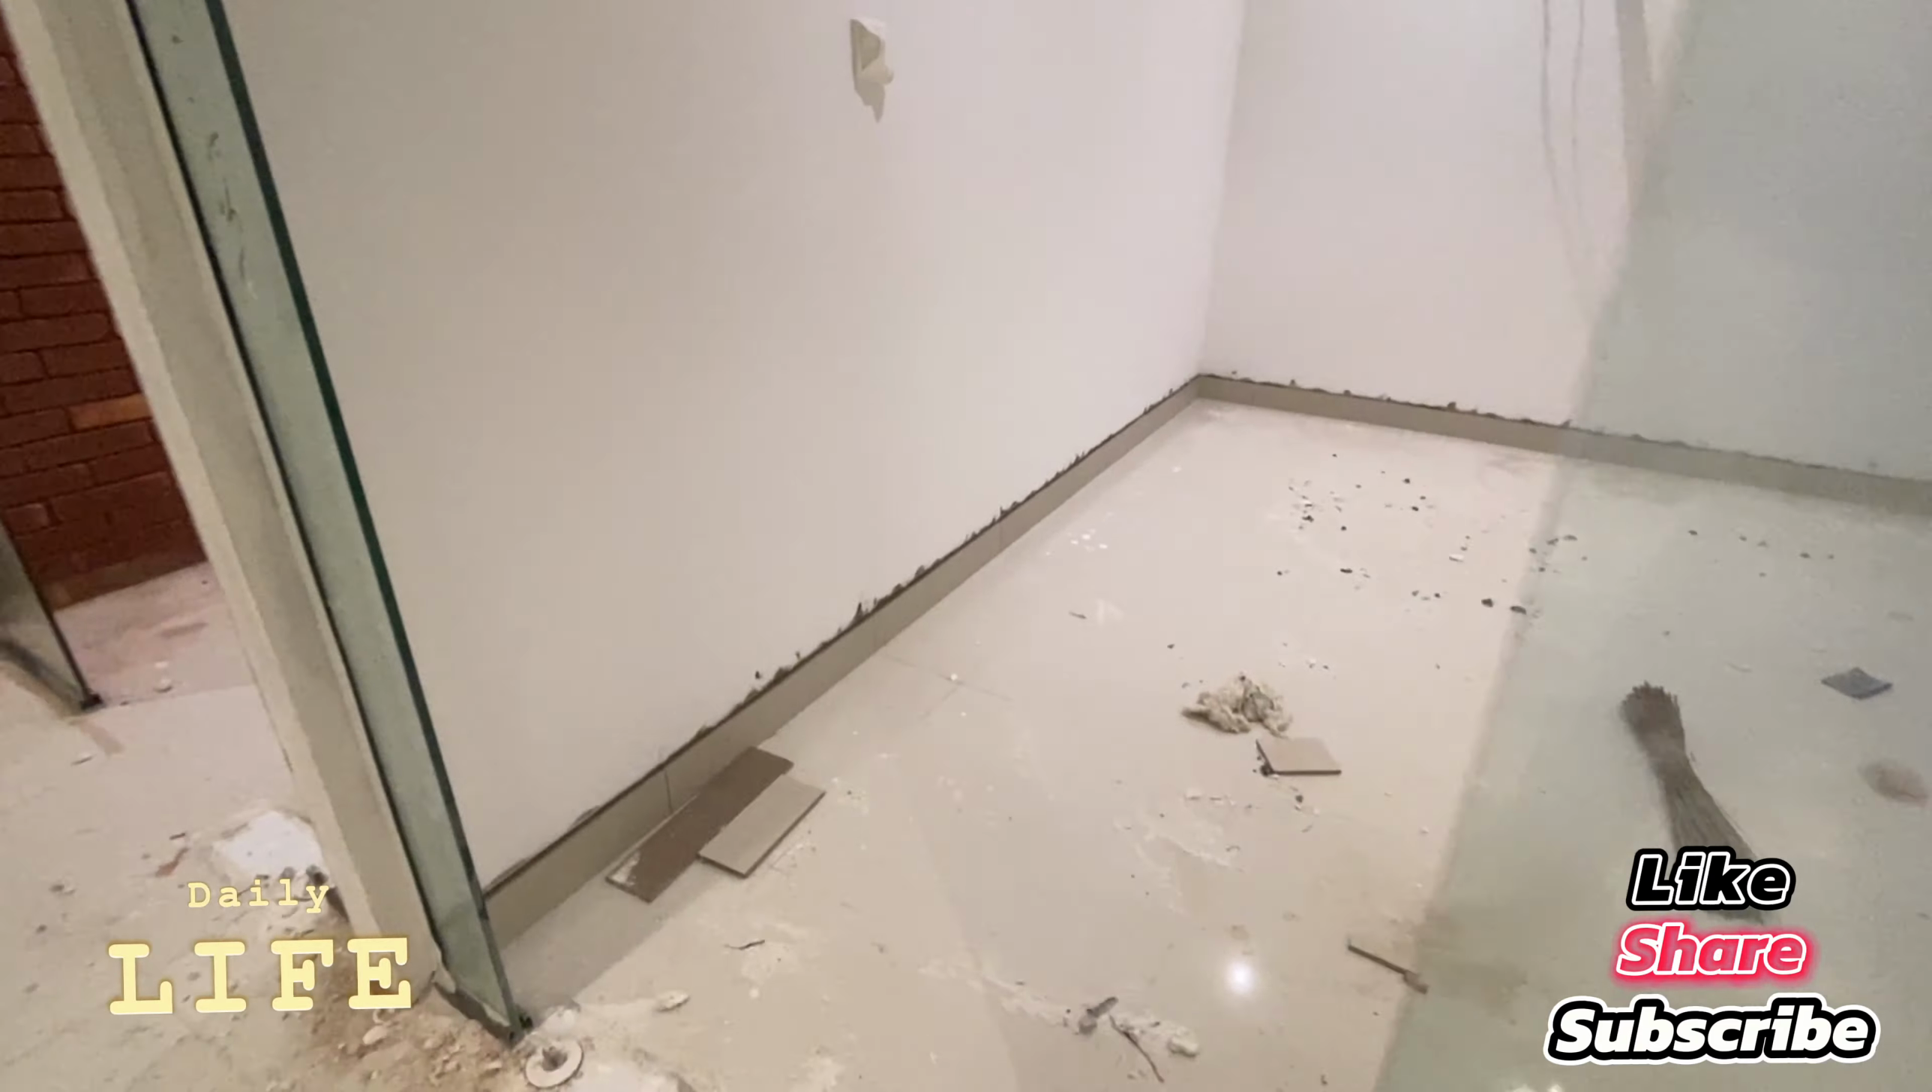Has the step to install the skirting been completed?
Yes.